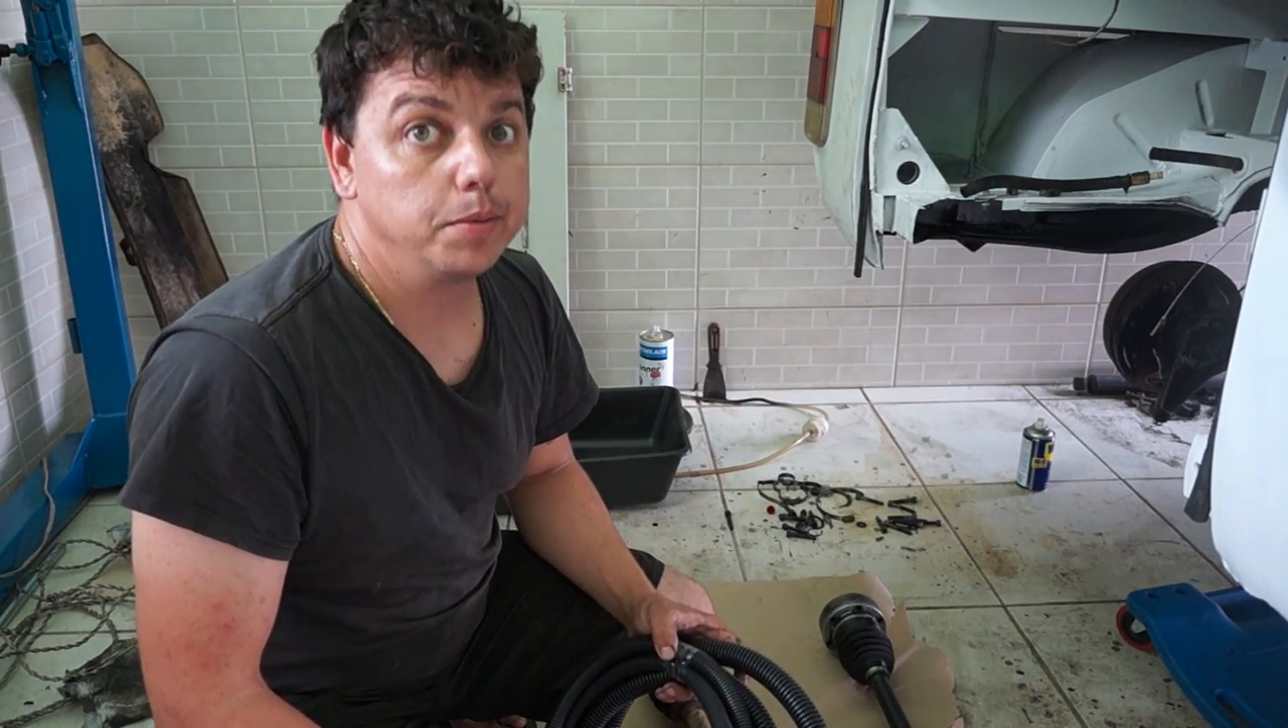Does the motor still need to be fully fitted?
Yes.